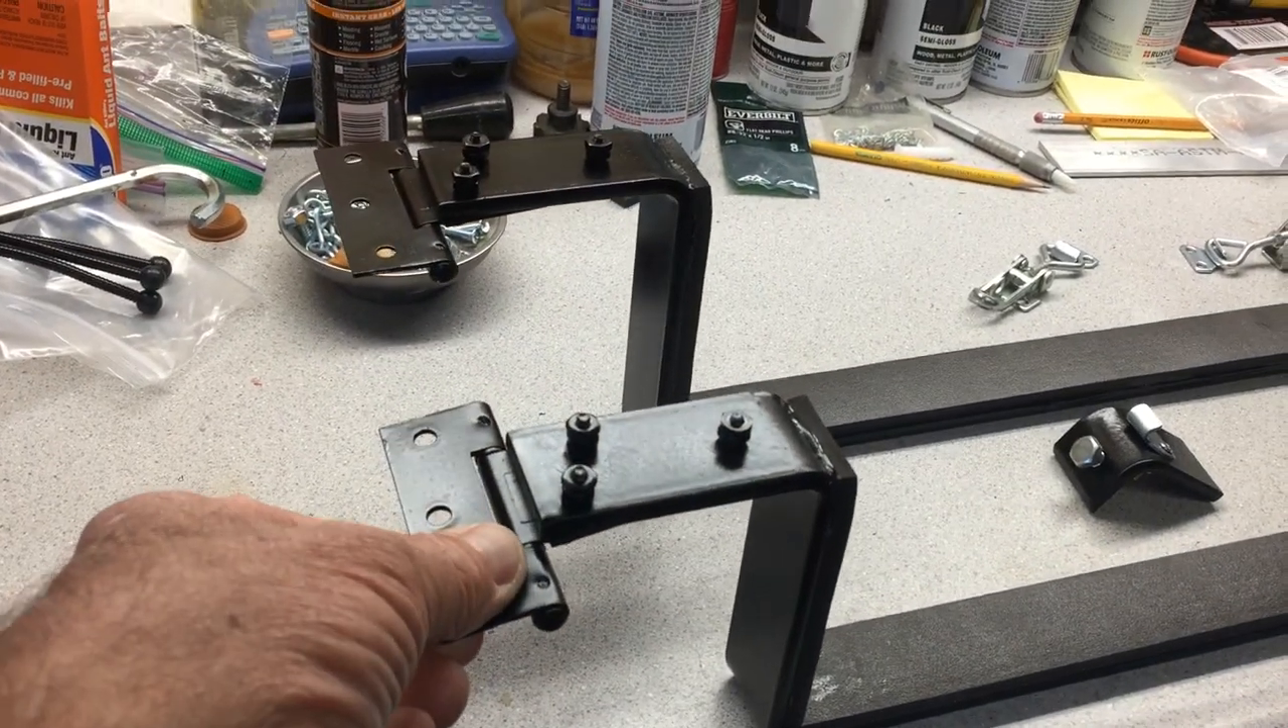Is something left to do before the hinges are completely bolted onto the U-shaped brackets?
No.